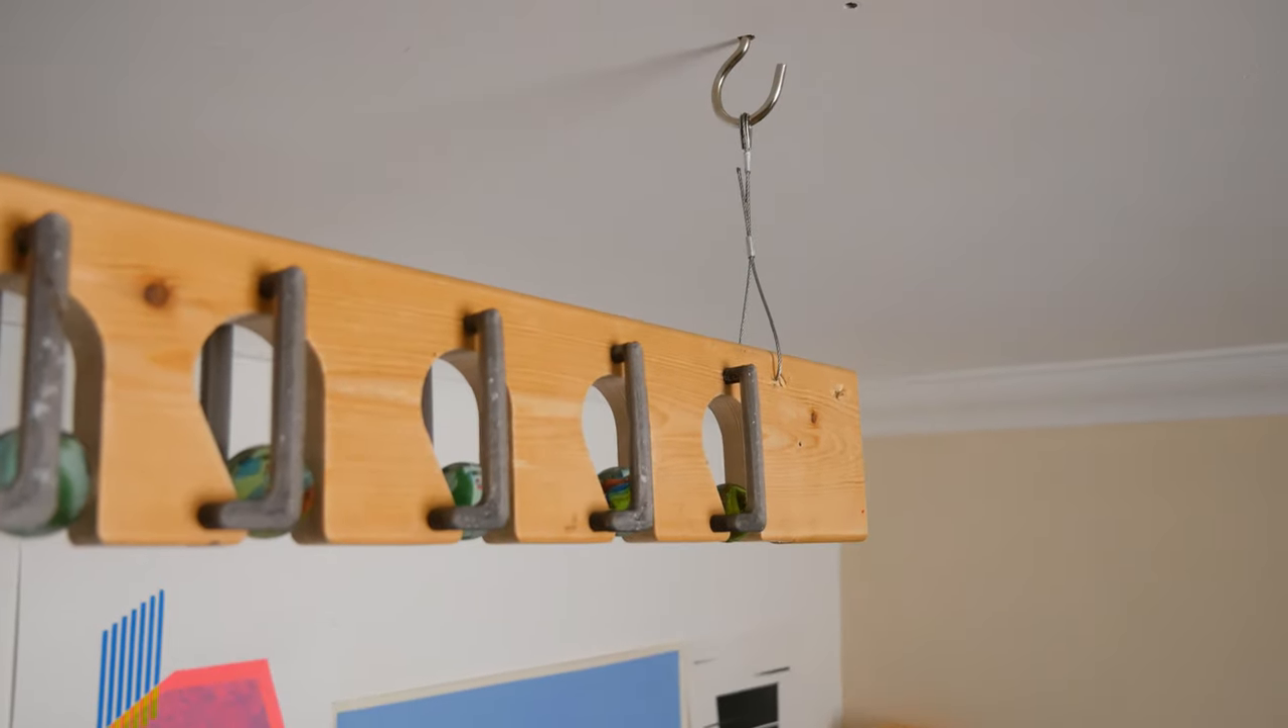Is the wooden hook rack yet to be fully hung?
No.